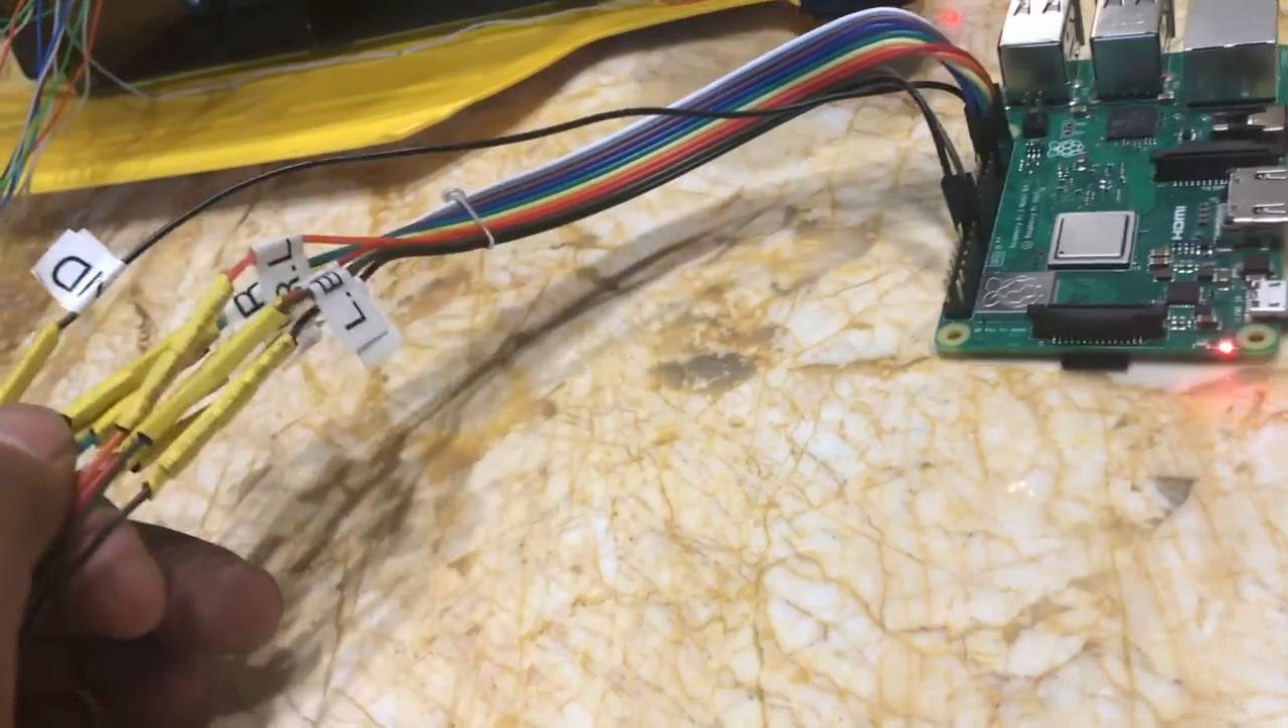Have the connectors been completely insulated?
Yes.